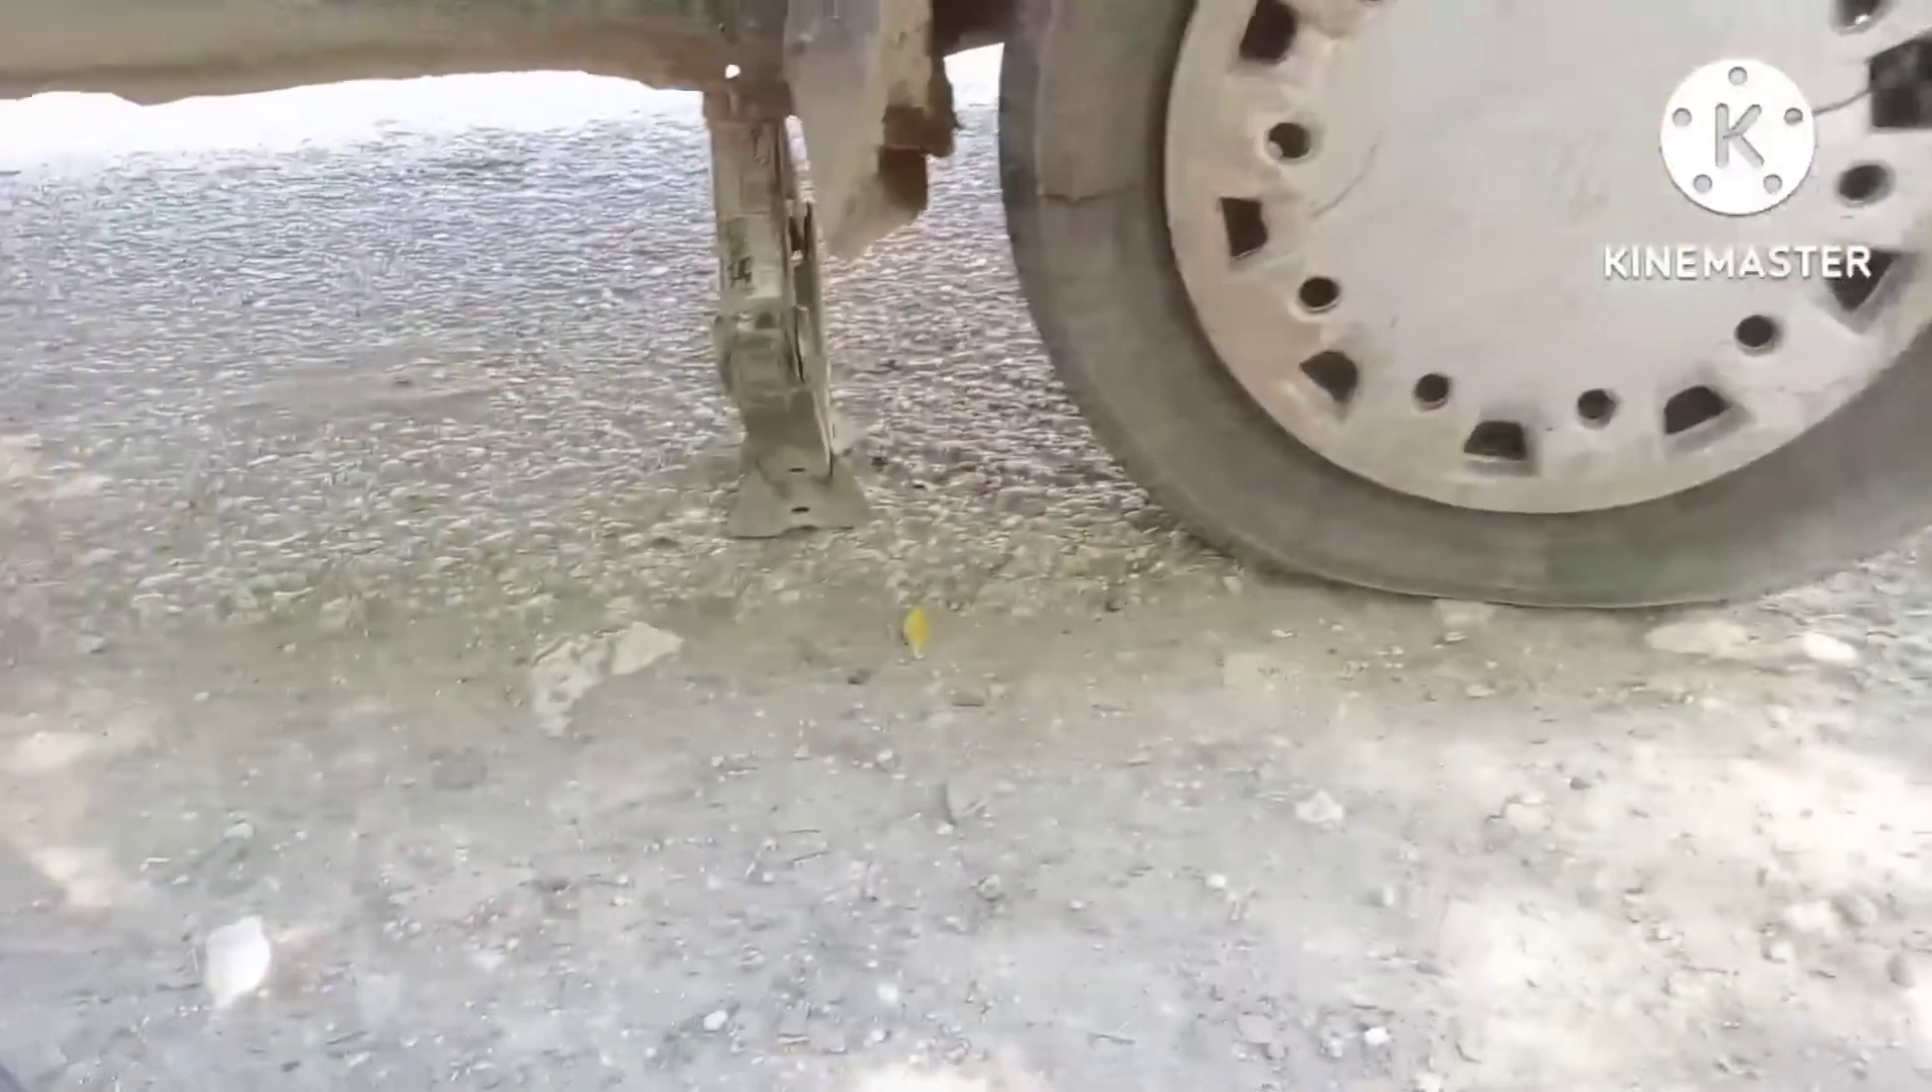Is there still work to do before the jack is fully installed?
No.